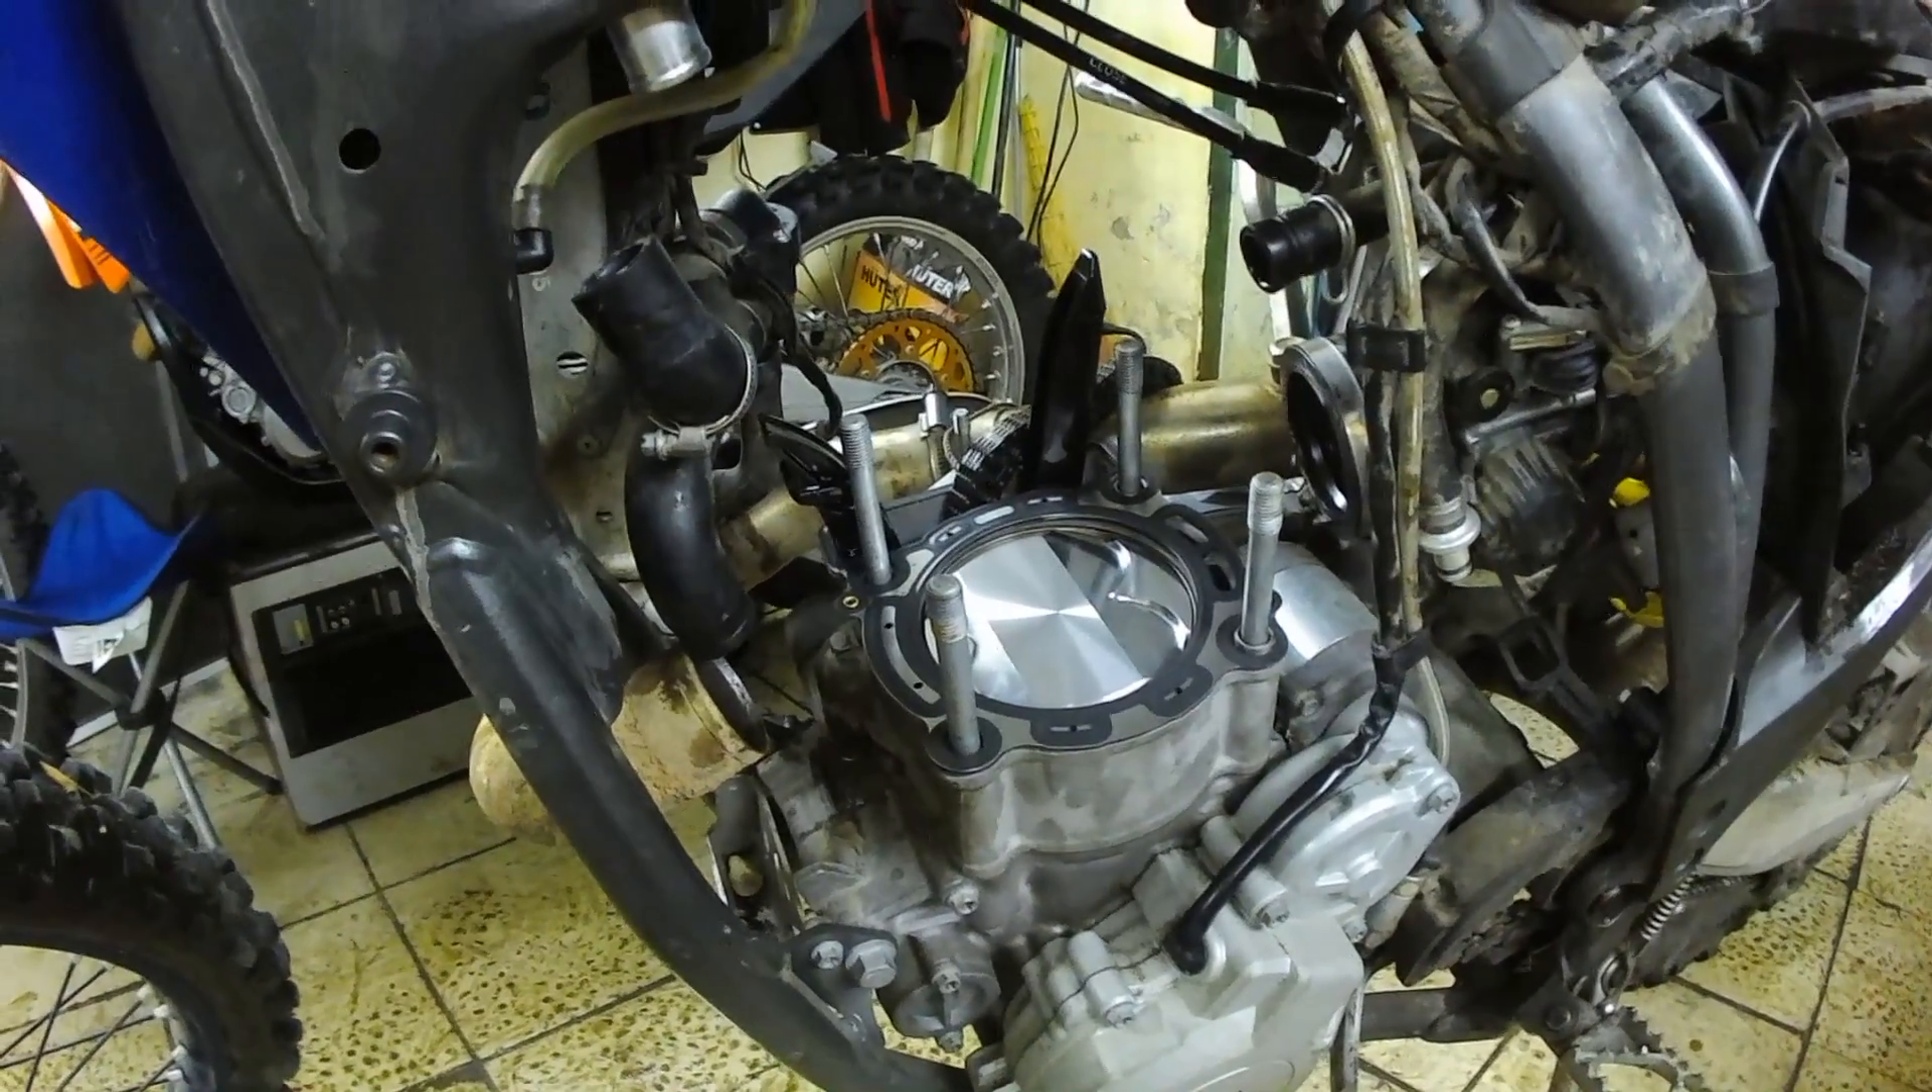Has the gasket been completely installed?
Yes.